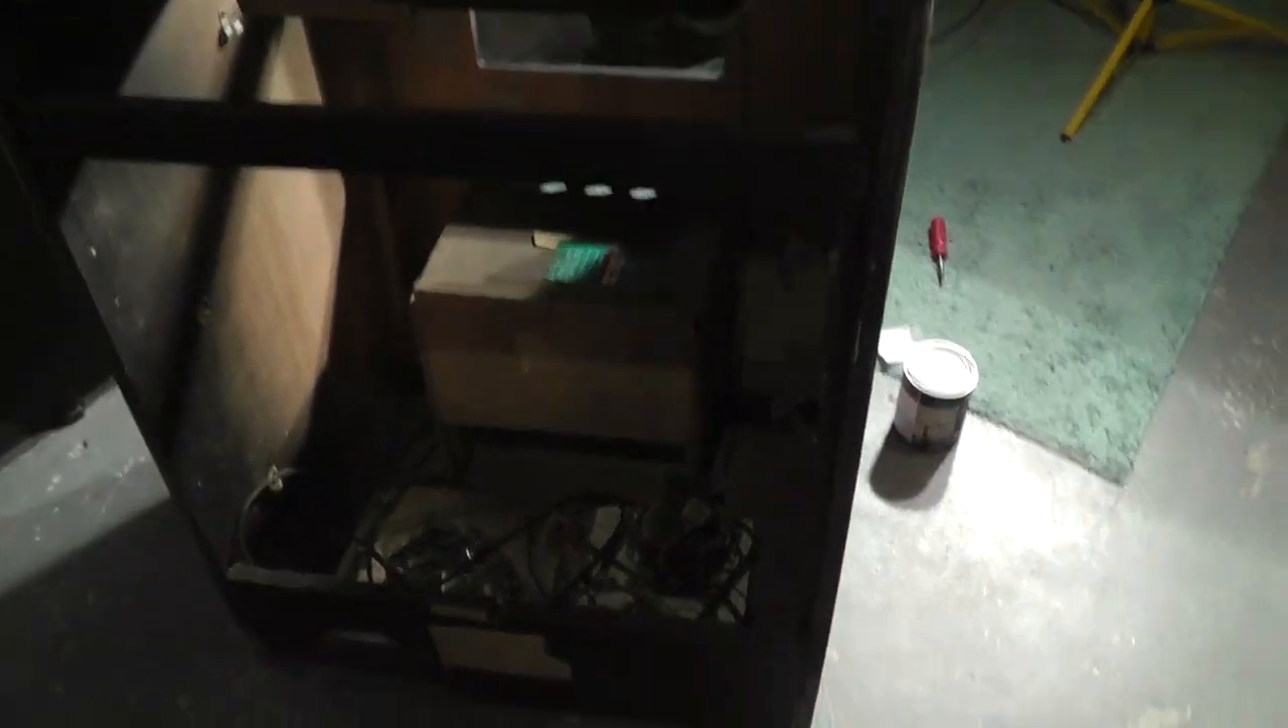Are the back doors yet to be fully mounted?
Yes.